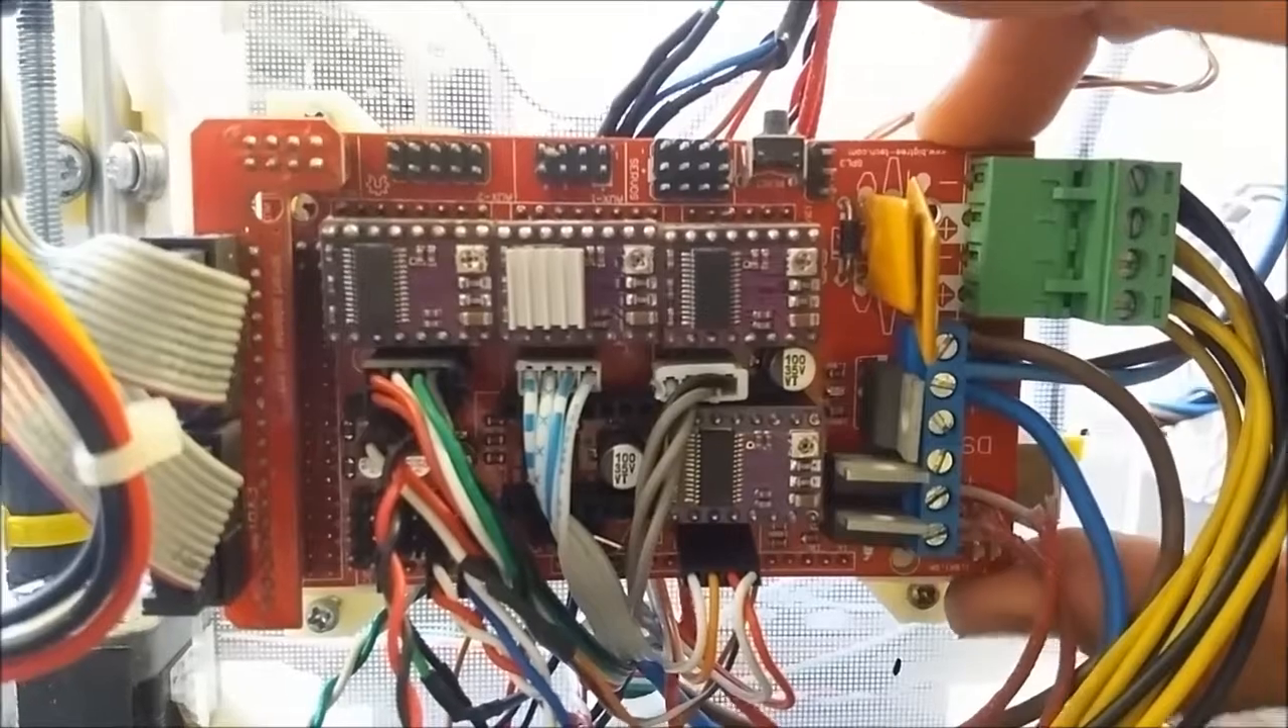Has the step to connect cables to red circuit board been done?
Yes.